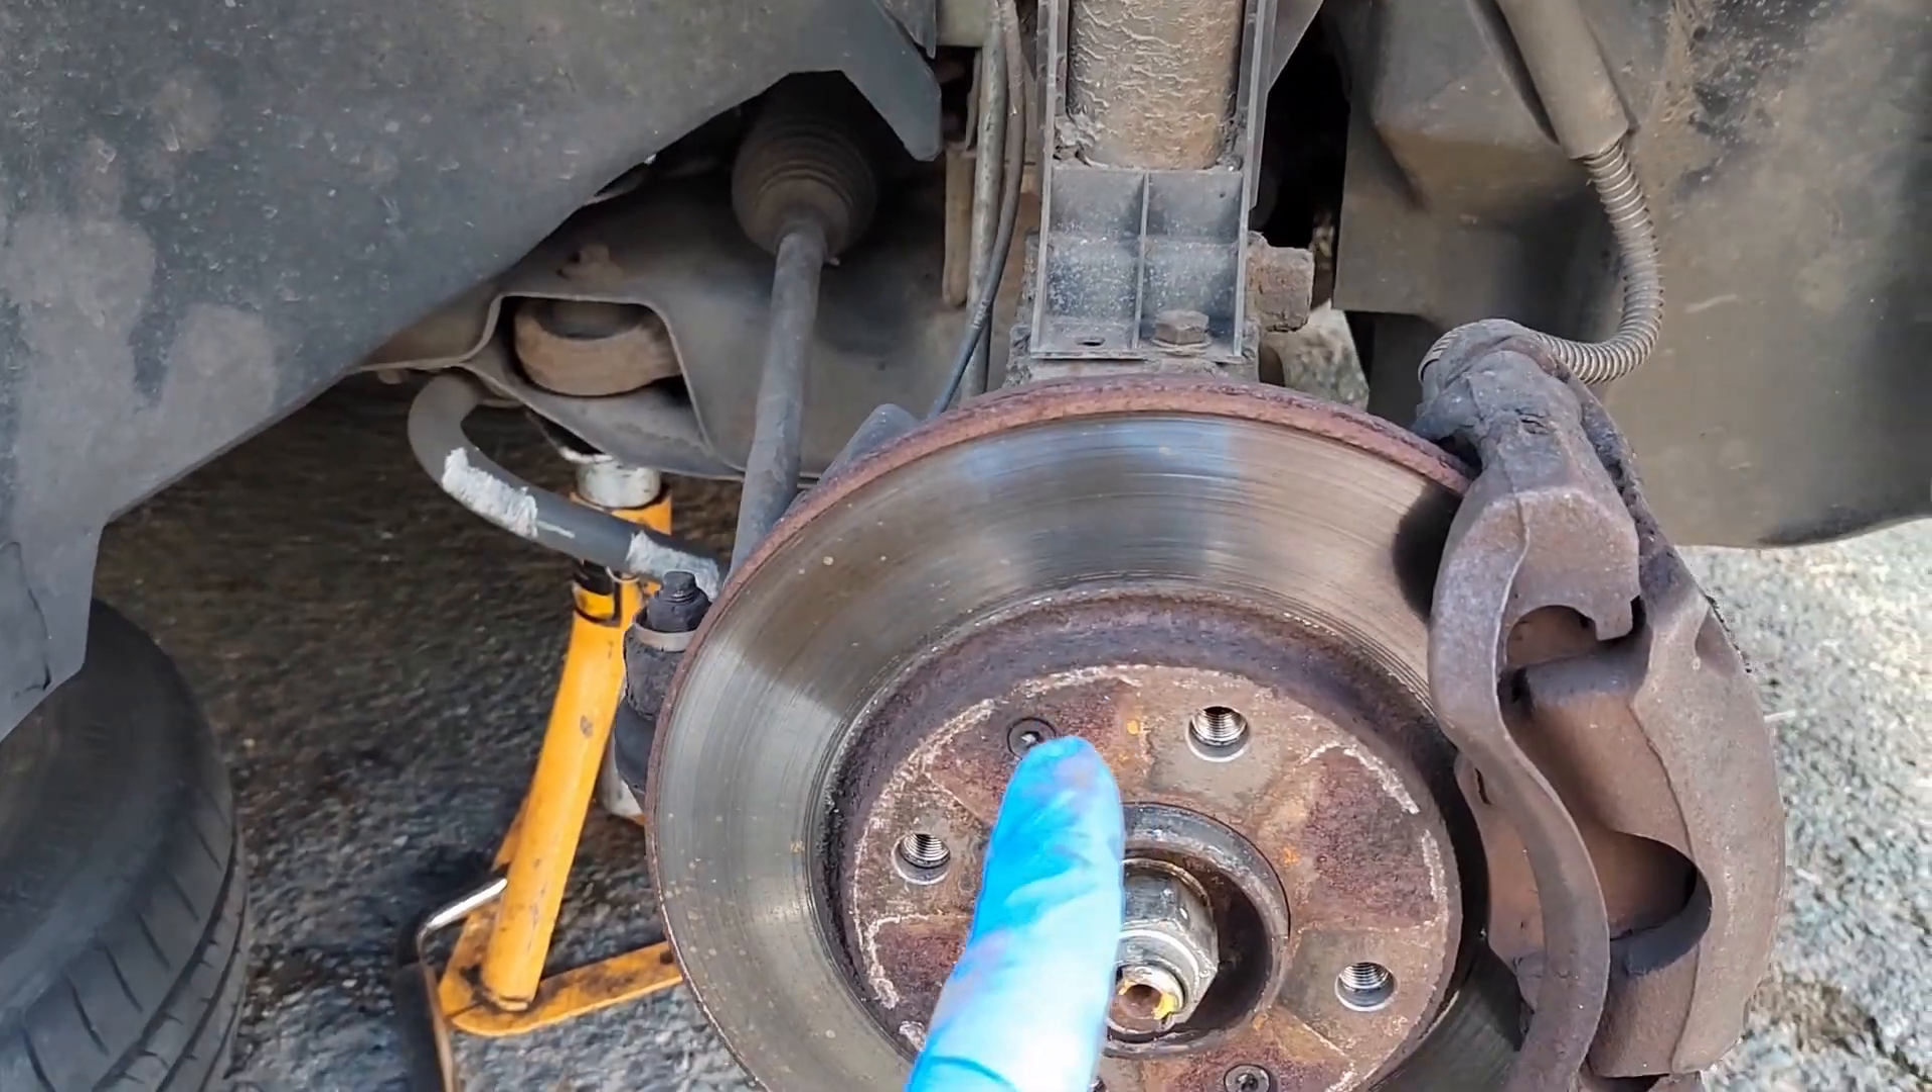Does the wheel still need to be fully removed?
No.